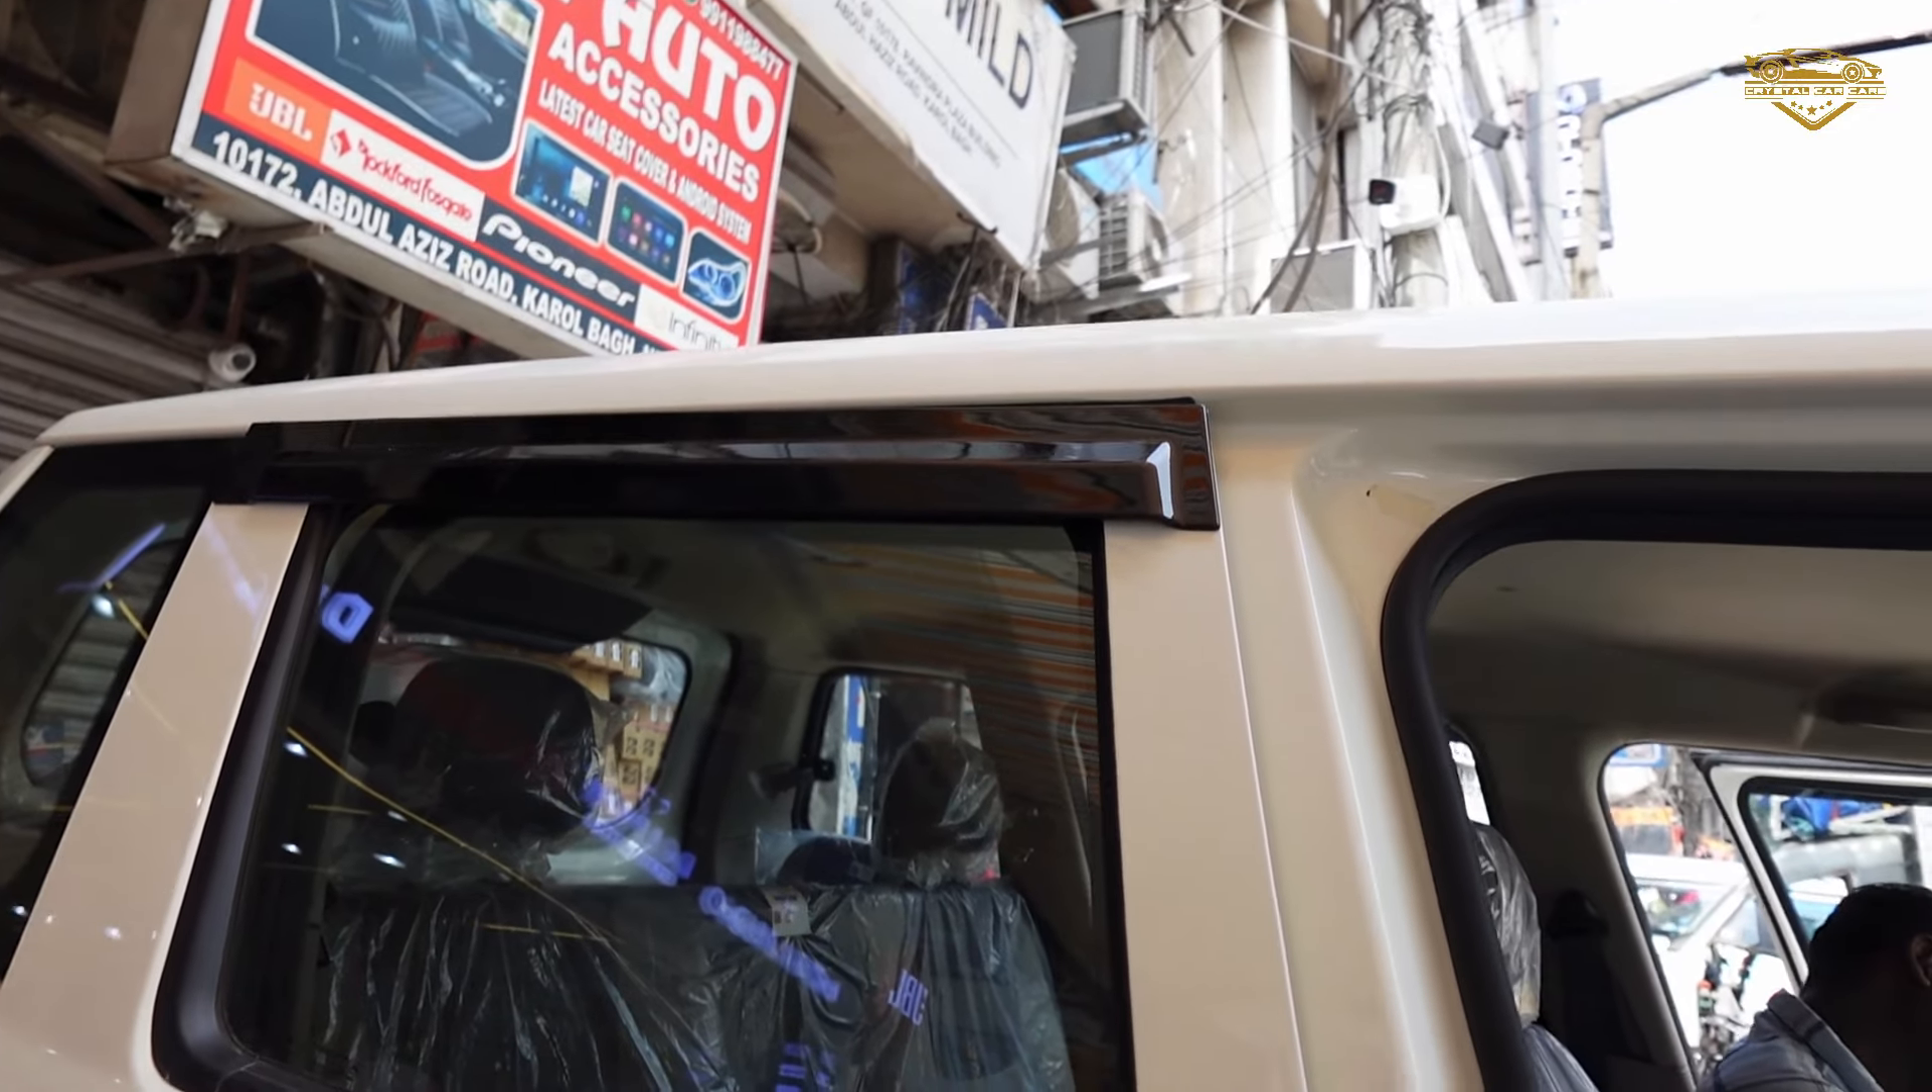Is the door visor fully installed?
Yes.